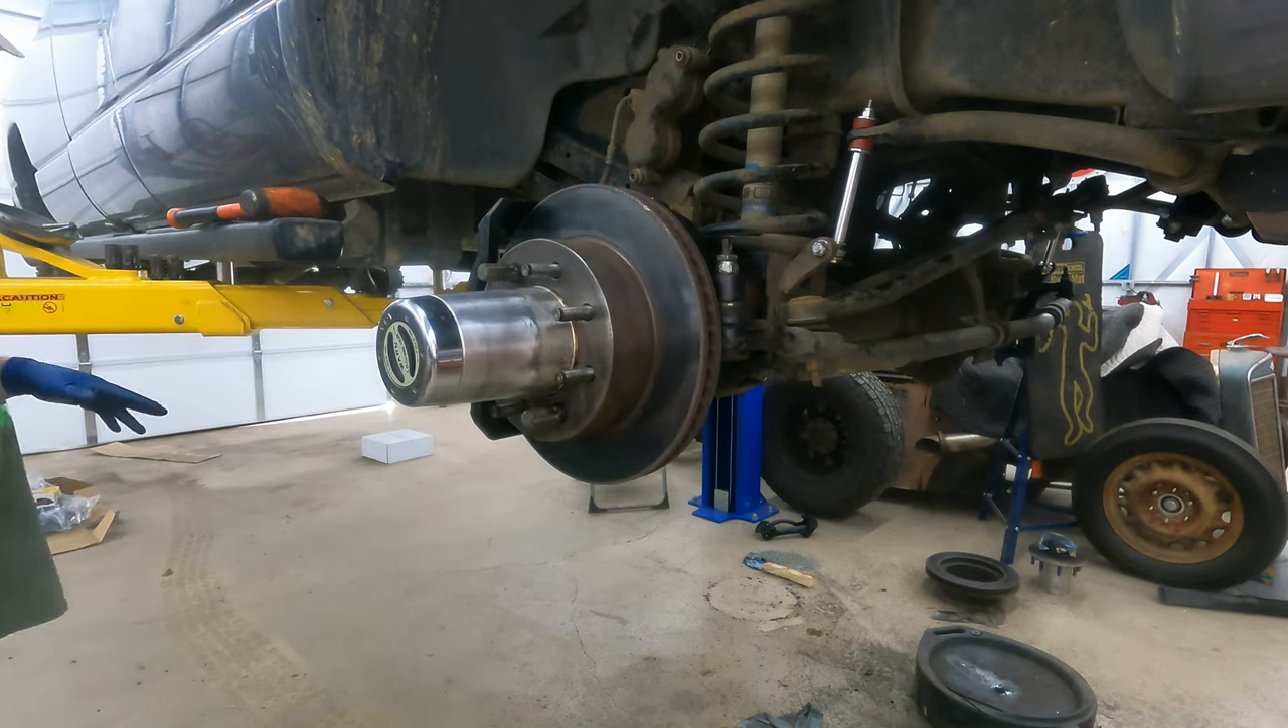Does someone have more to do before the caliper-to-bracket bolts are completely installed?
Yes.